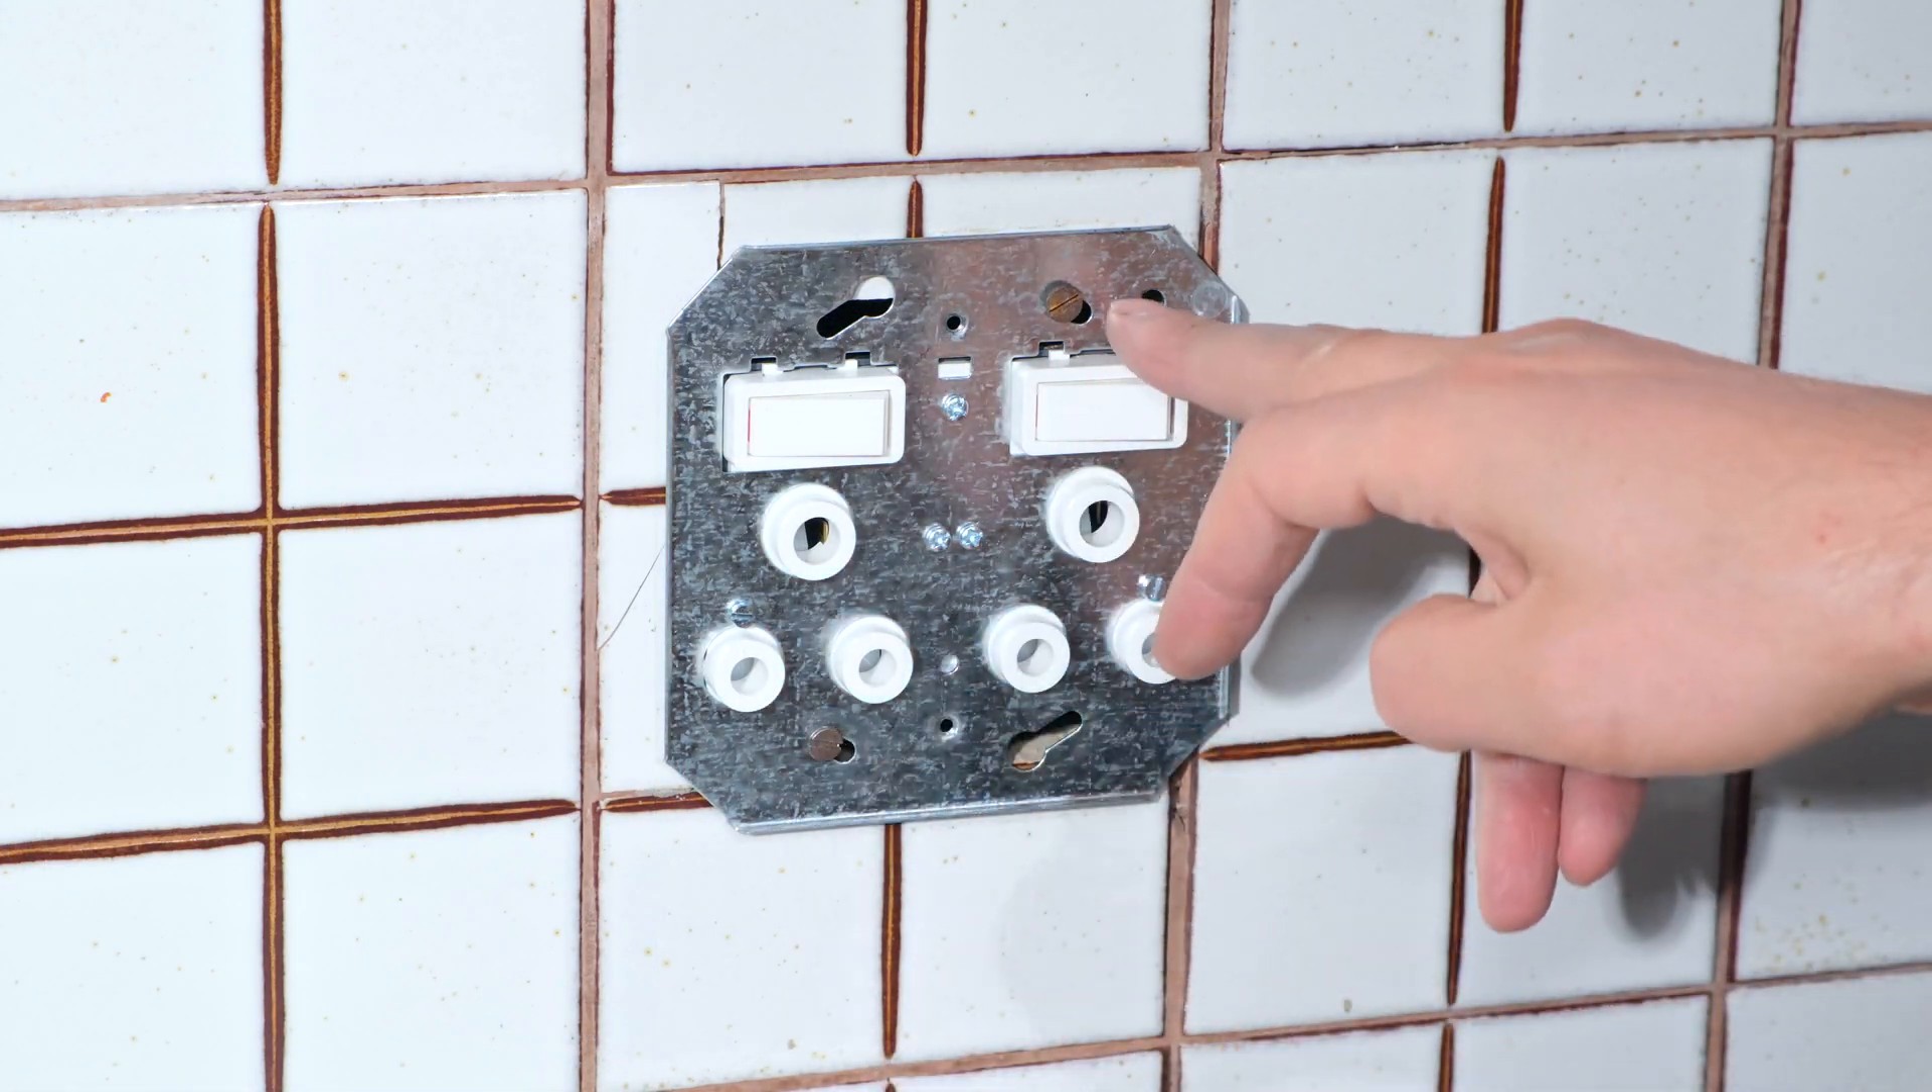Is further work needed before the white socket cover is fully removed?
No.